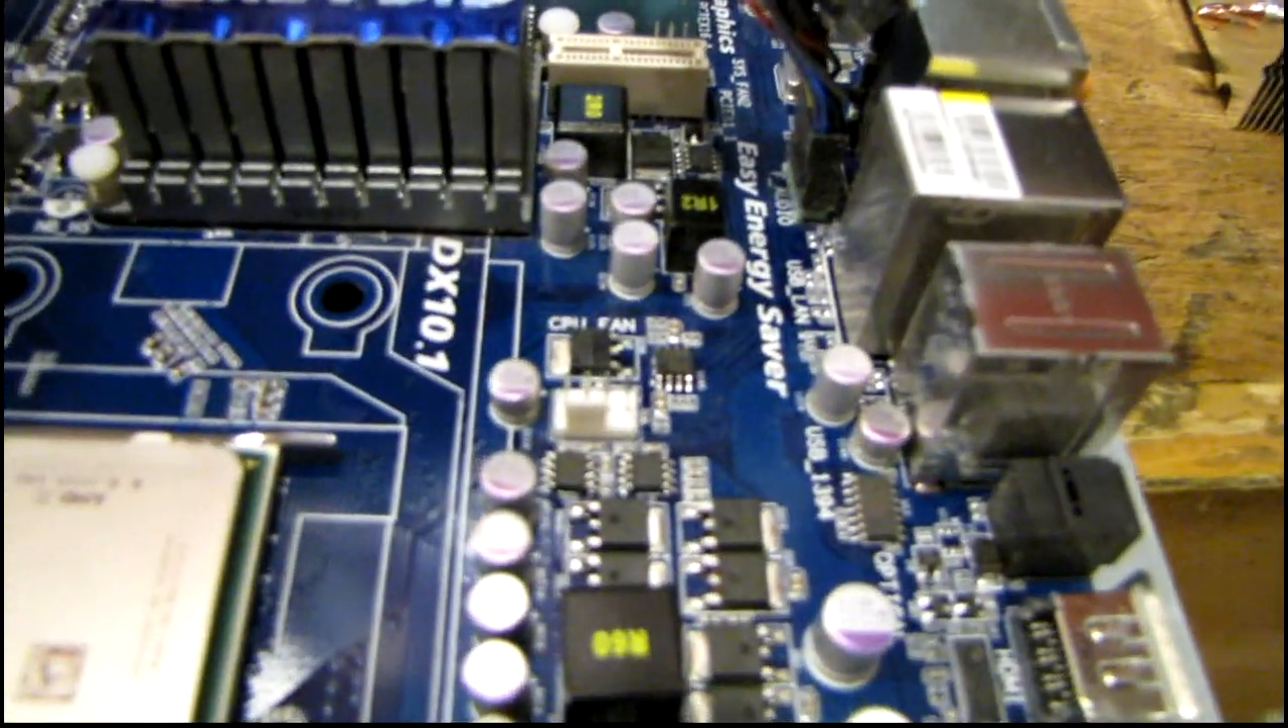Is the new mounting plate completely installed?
No.